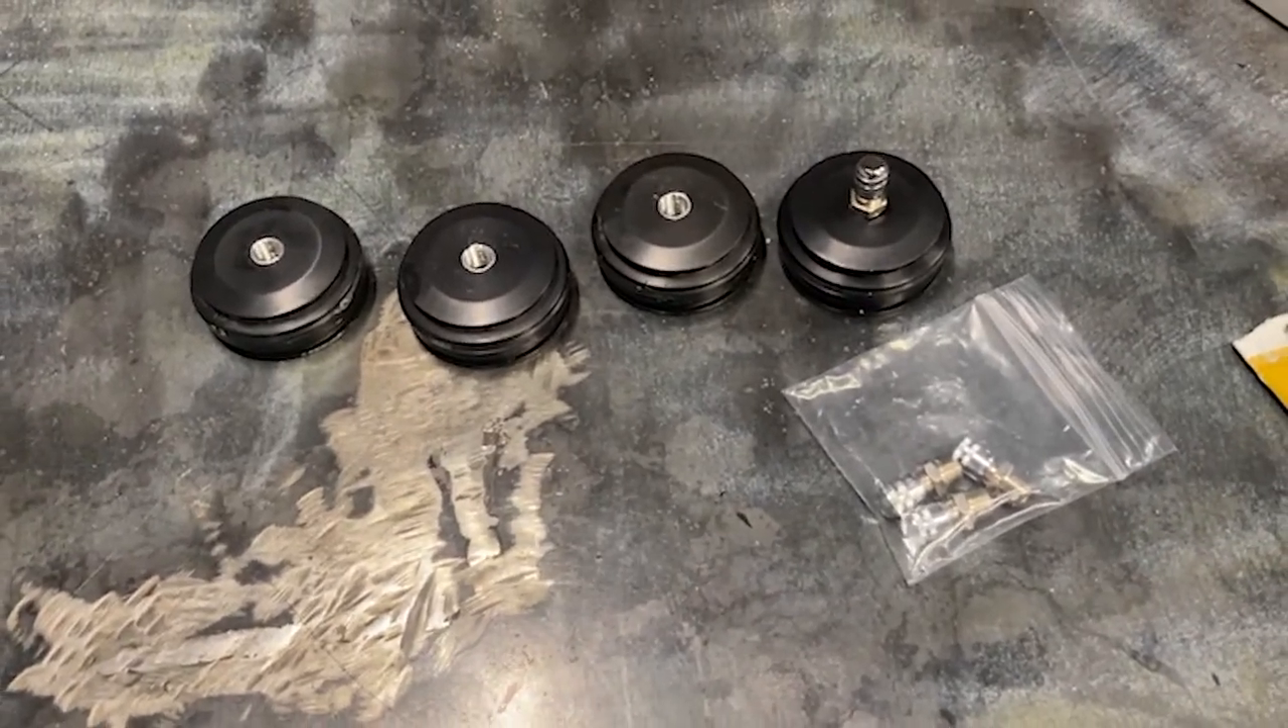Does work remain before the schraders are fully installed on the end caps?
Yes.